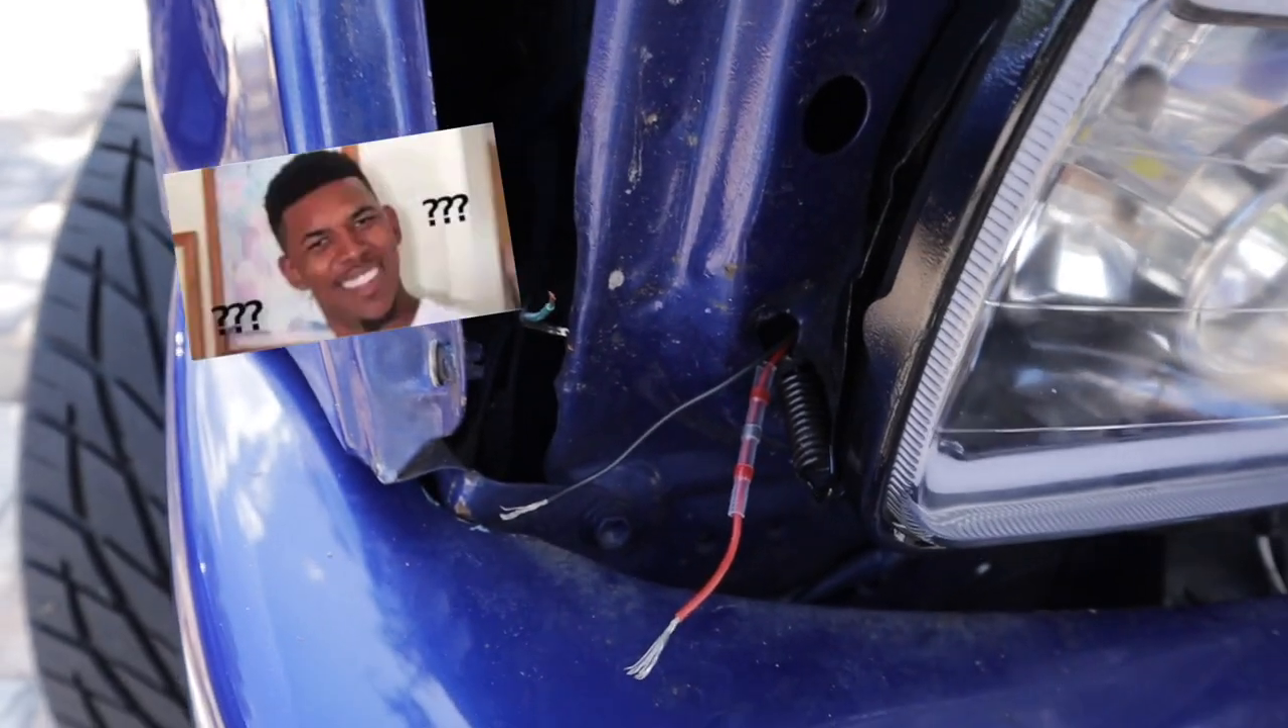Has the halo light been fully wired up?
No.